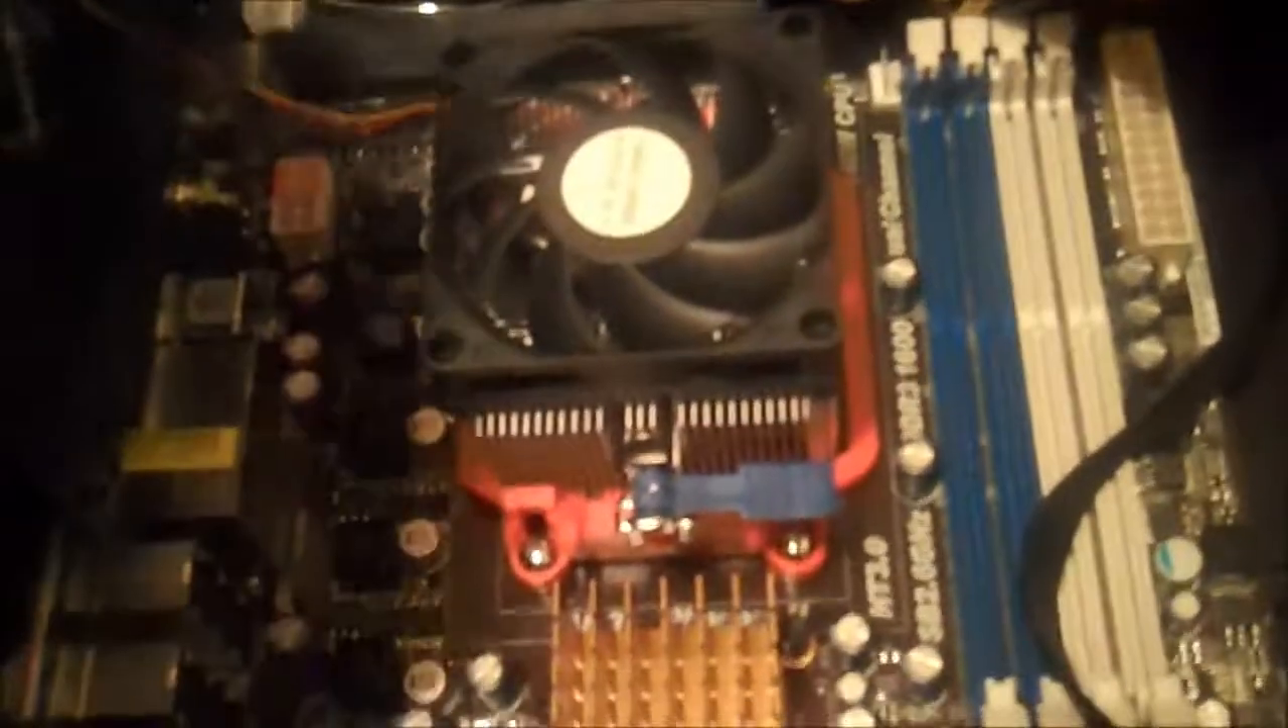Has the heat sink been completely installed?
Yes.